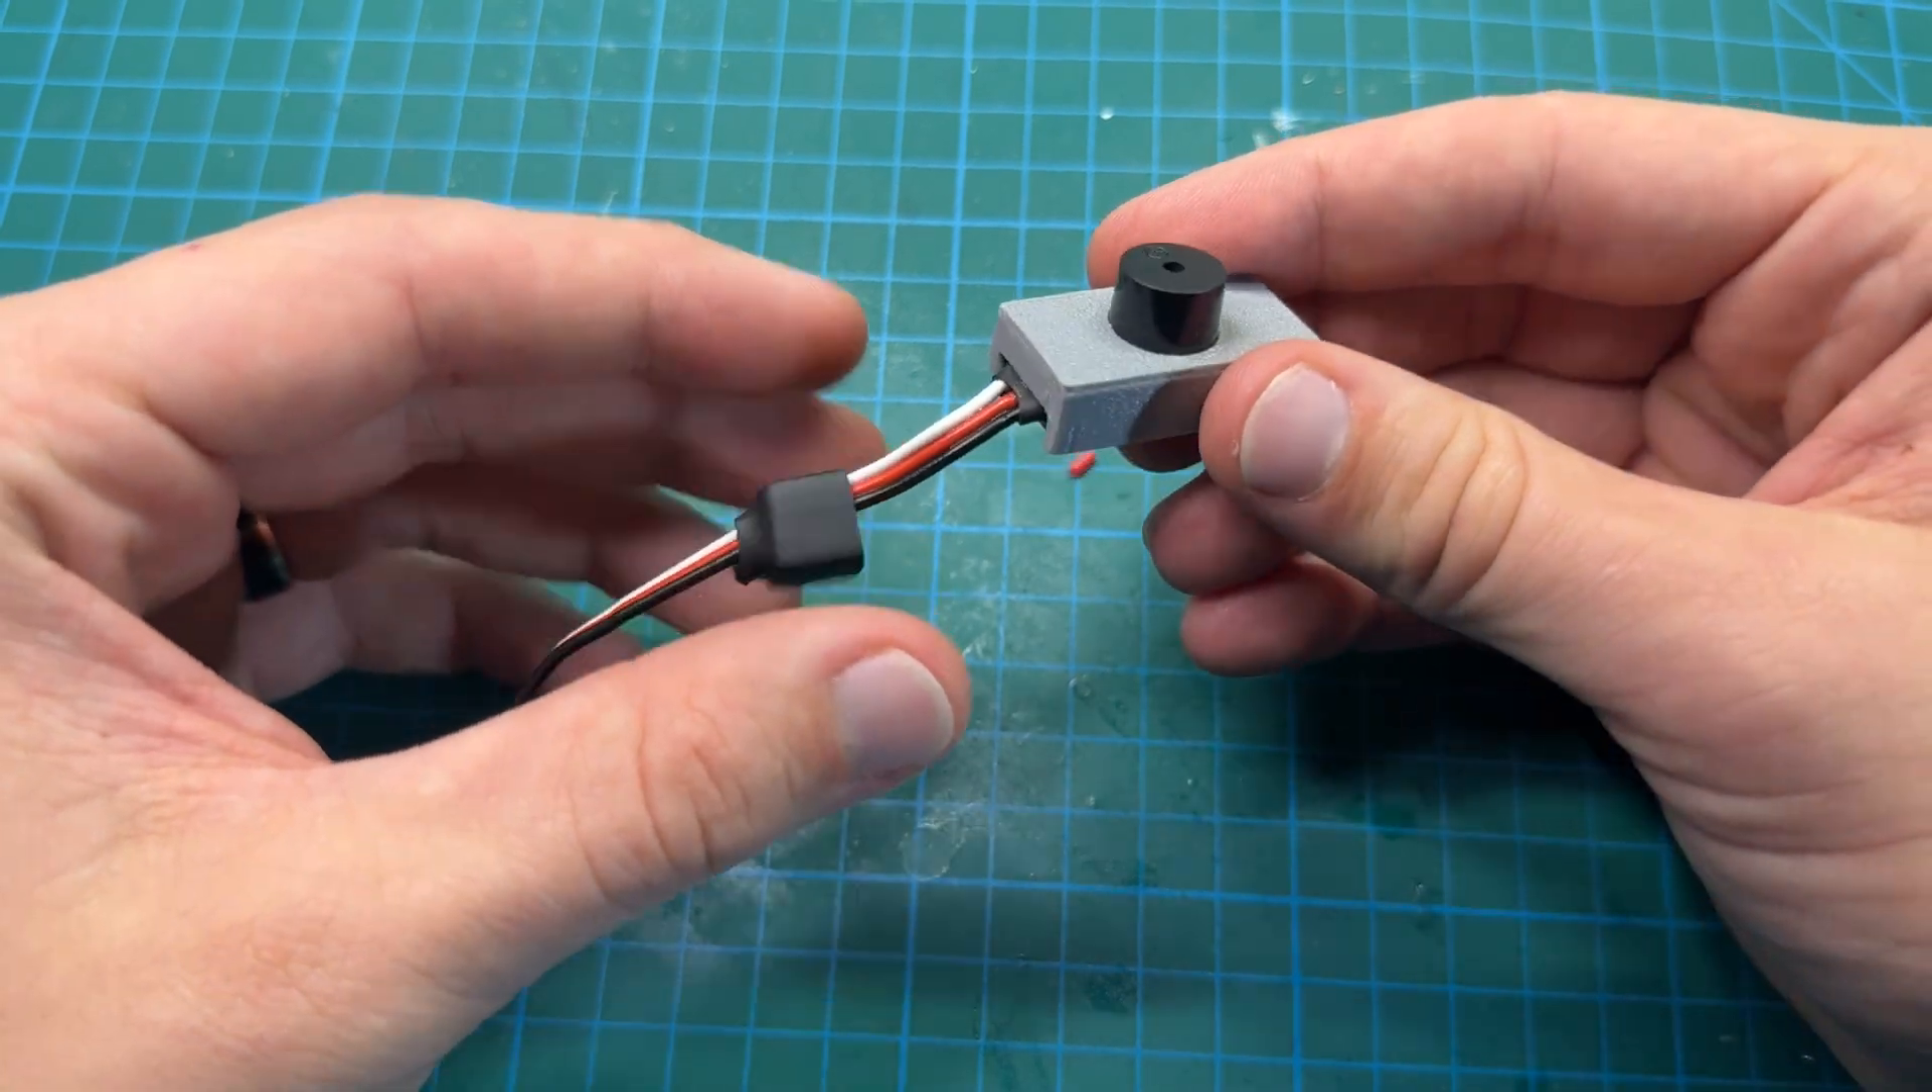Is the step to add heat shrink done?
Yes.